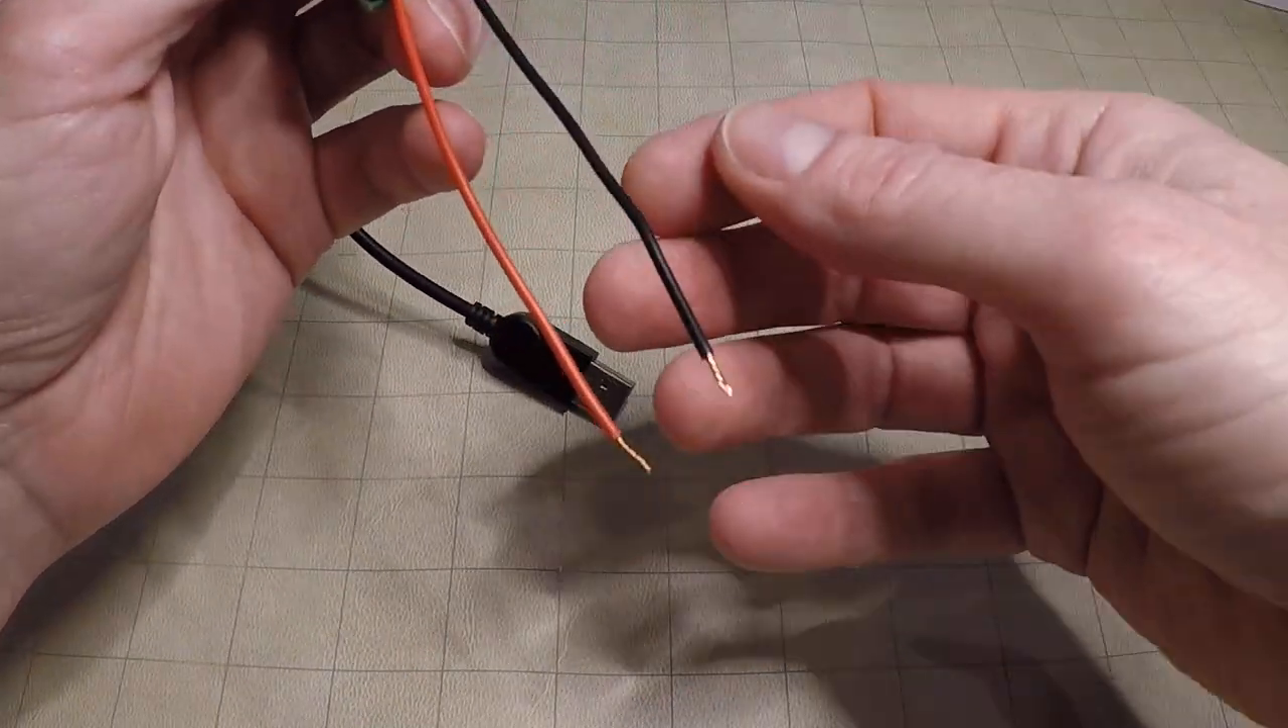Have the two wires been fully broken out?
Yes.